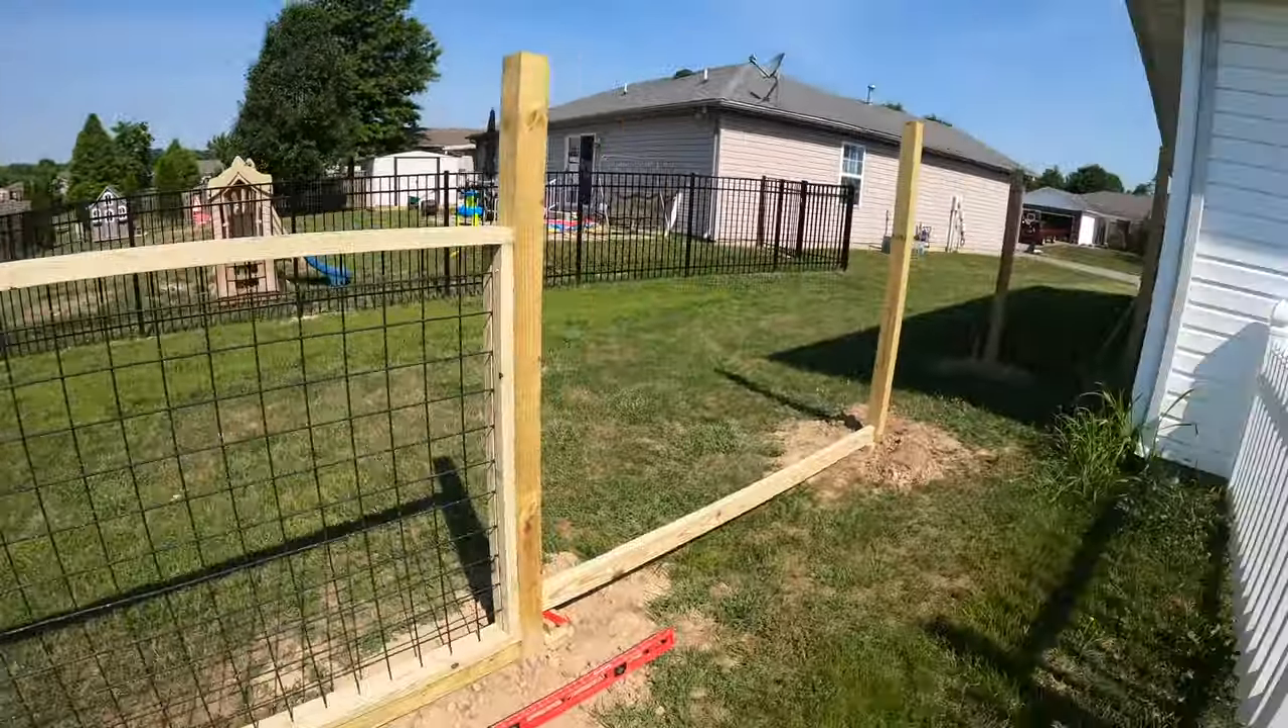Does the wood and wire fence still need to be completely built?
Yes.